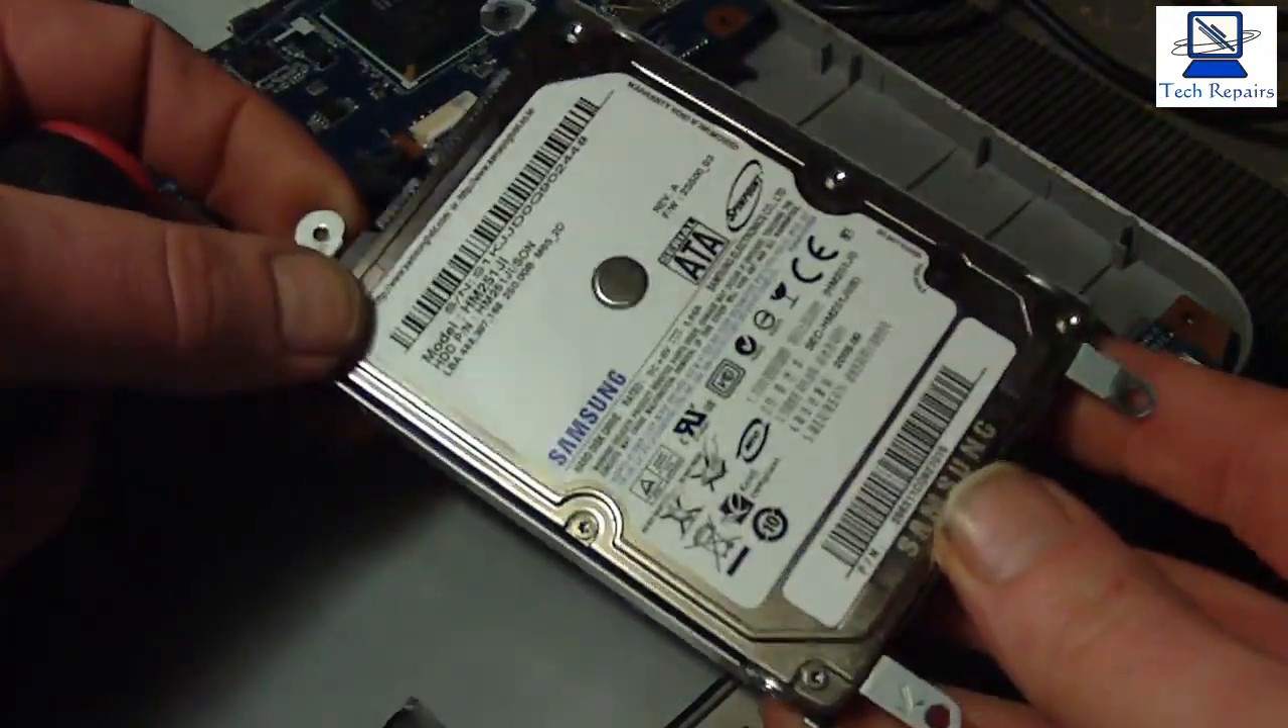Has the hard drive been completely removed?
Yes.